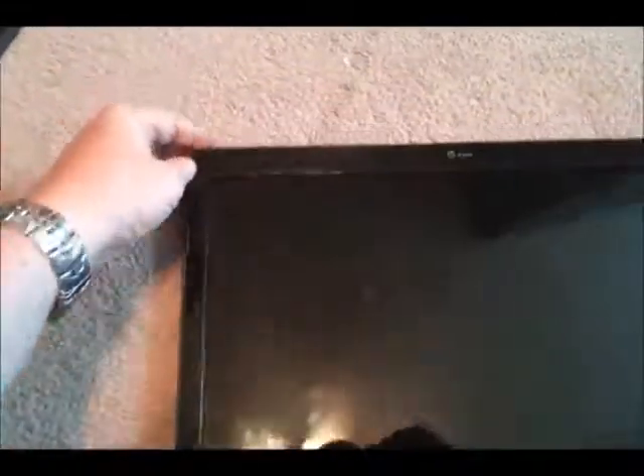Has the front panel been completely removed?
No.